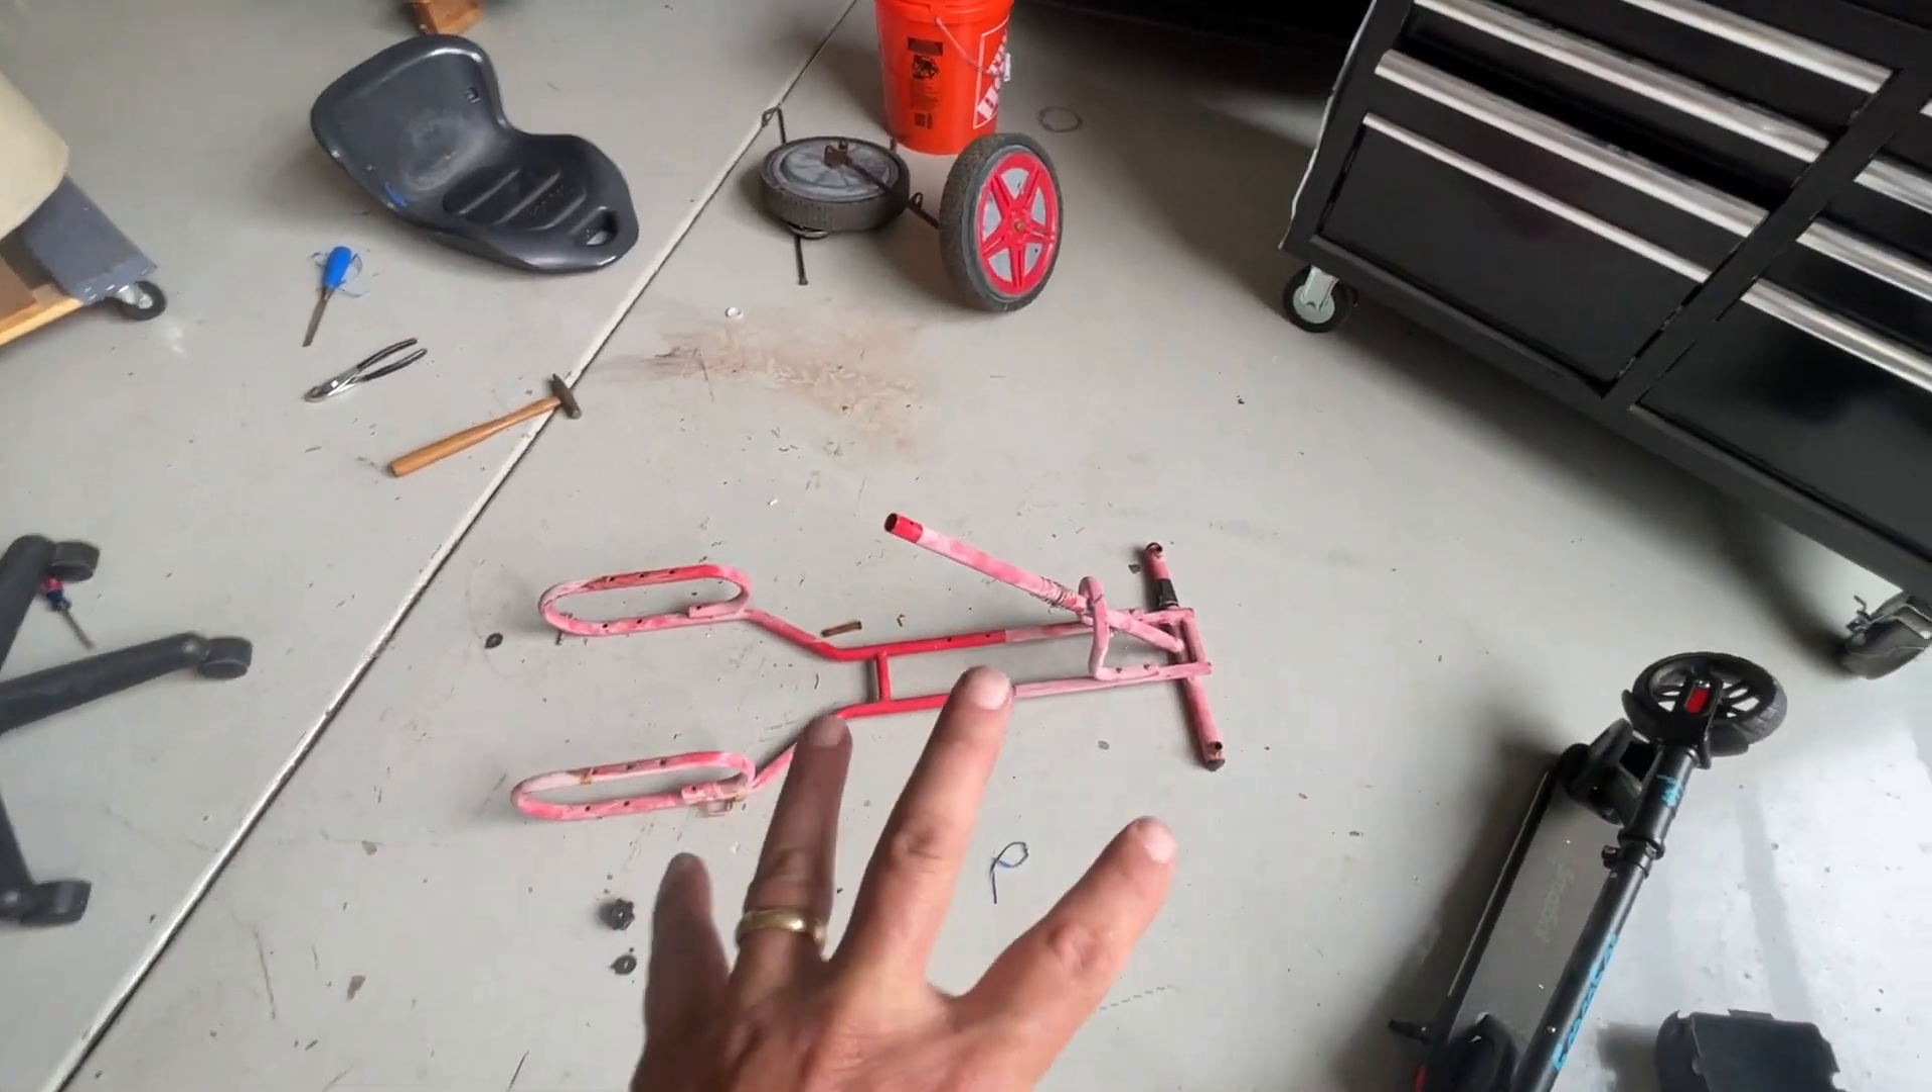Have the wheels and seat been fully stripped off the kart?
Yes.